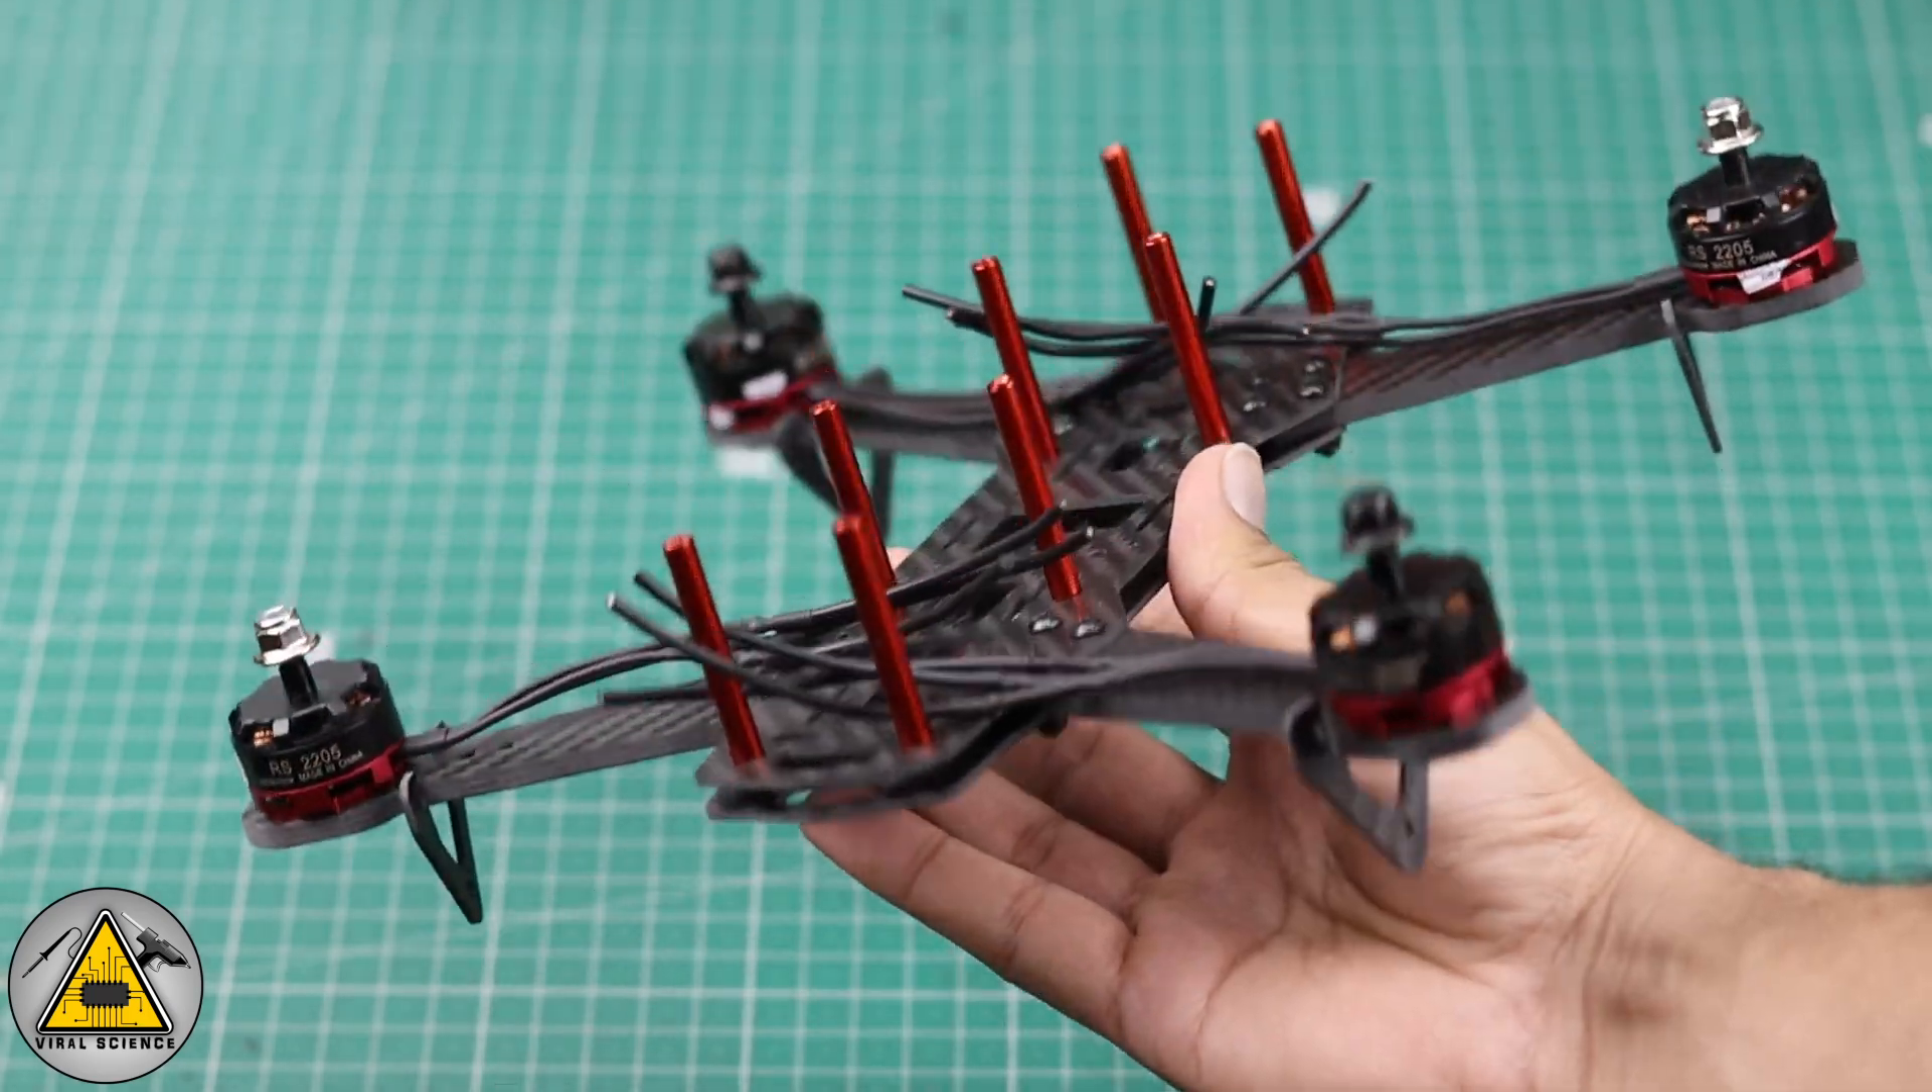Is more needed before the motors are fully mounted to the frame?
No.